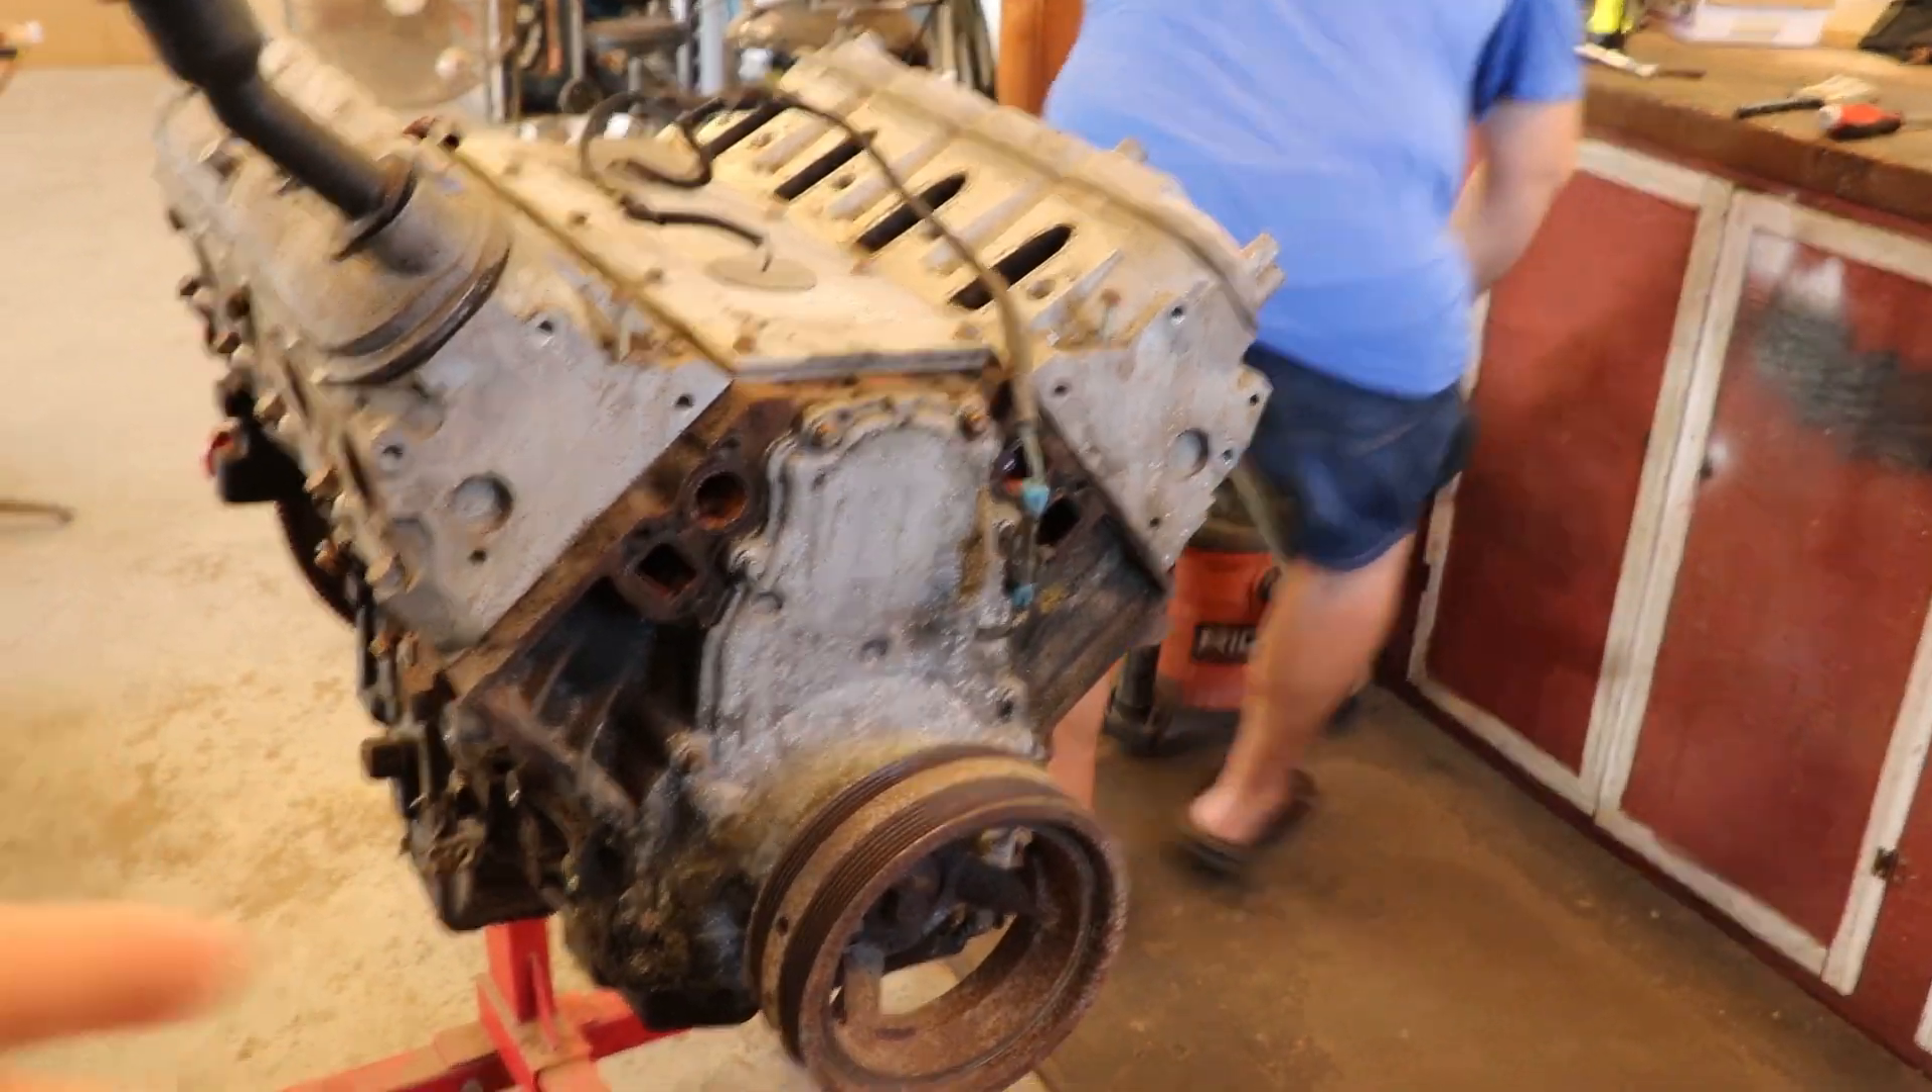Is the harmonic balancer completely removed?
No.